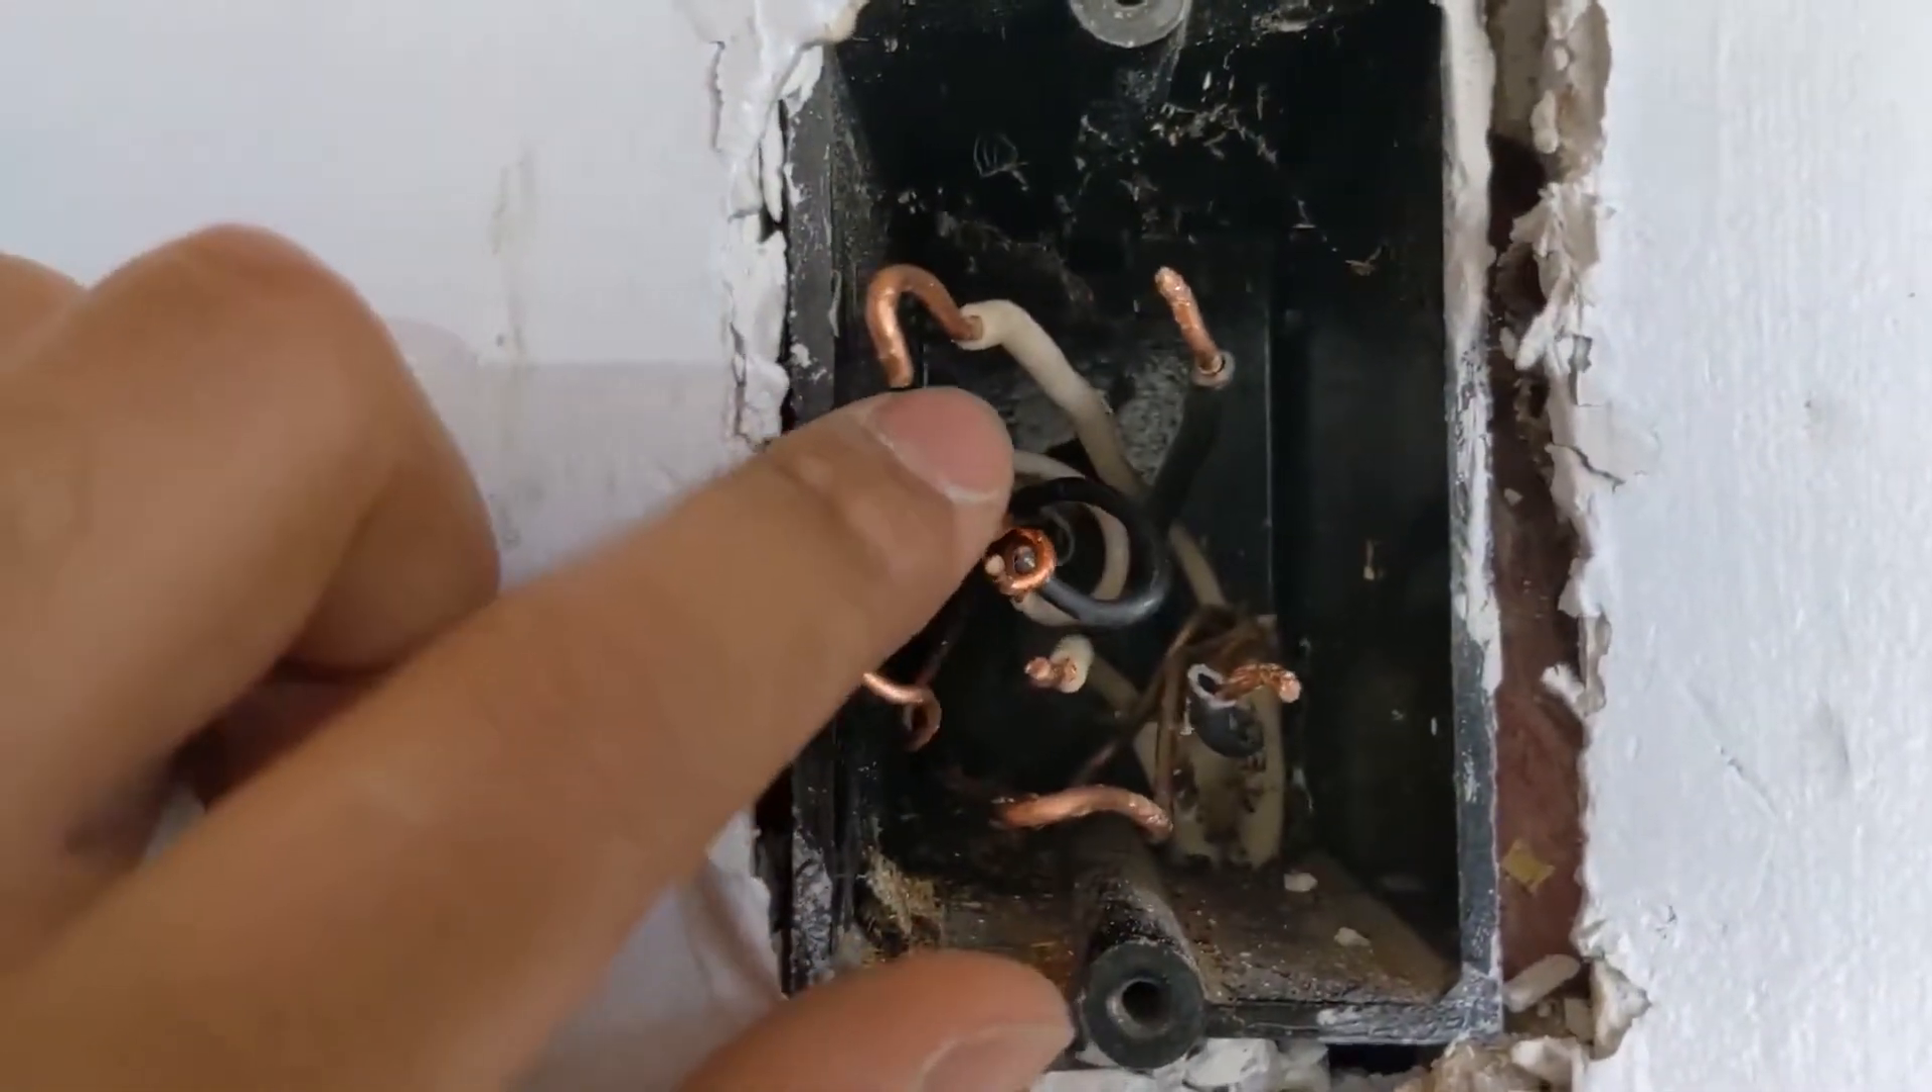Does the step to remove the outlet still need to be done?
No.